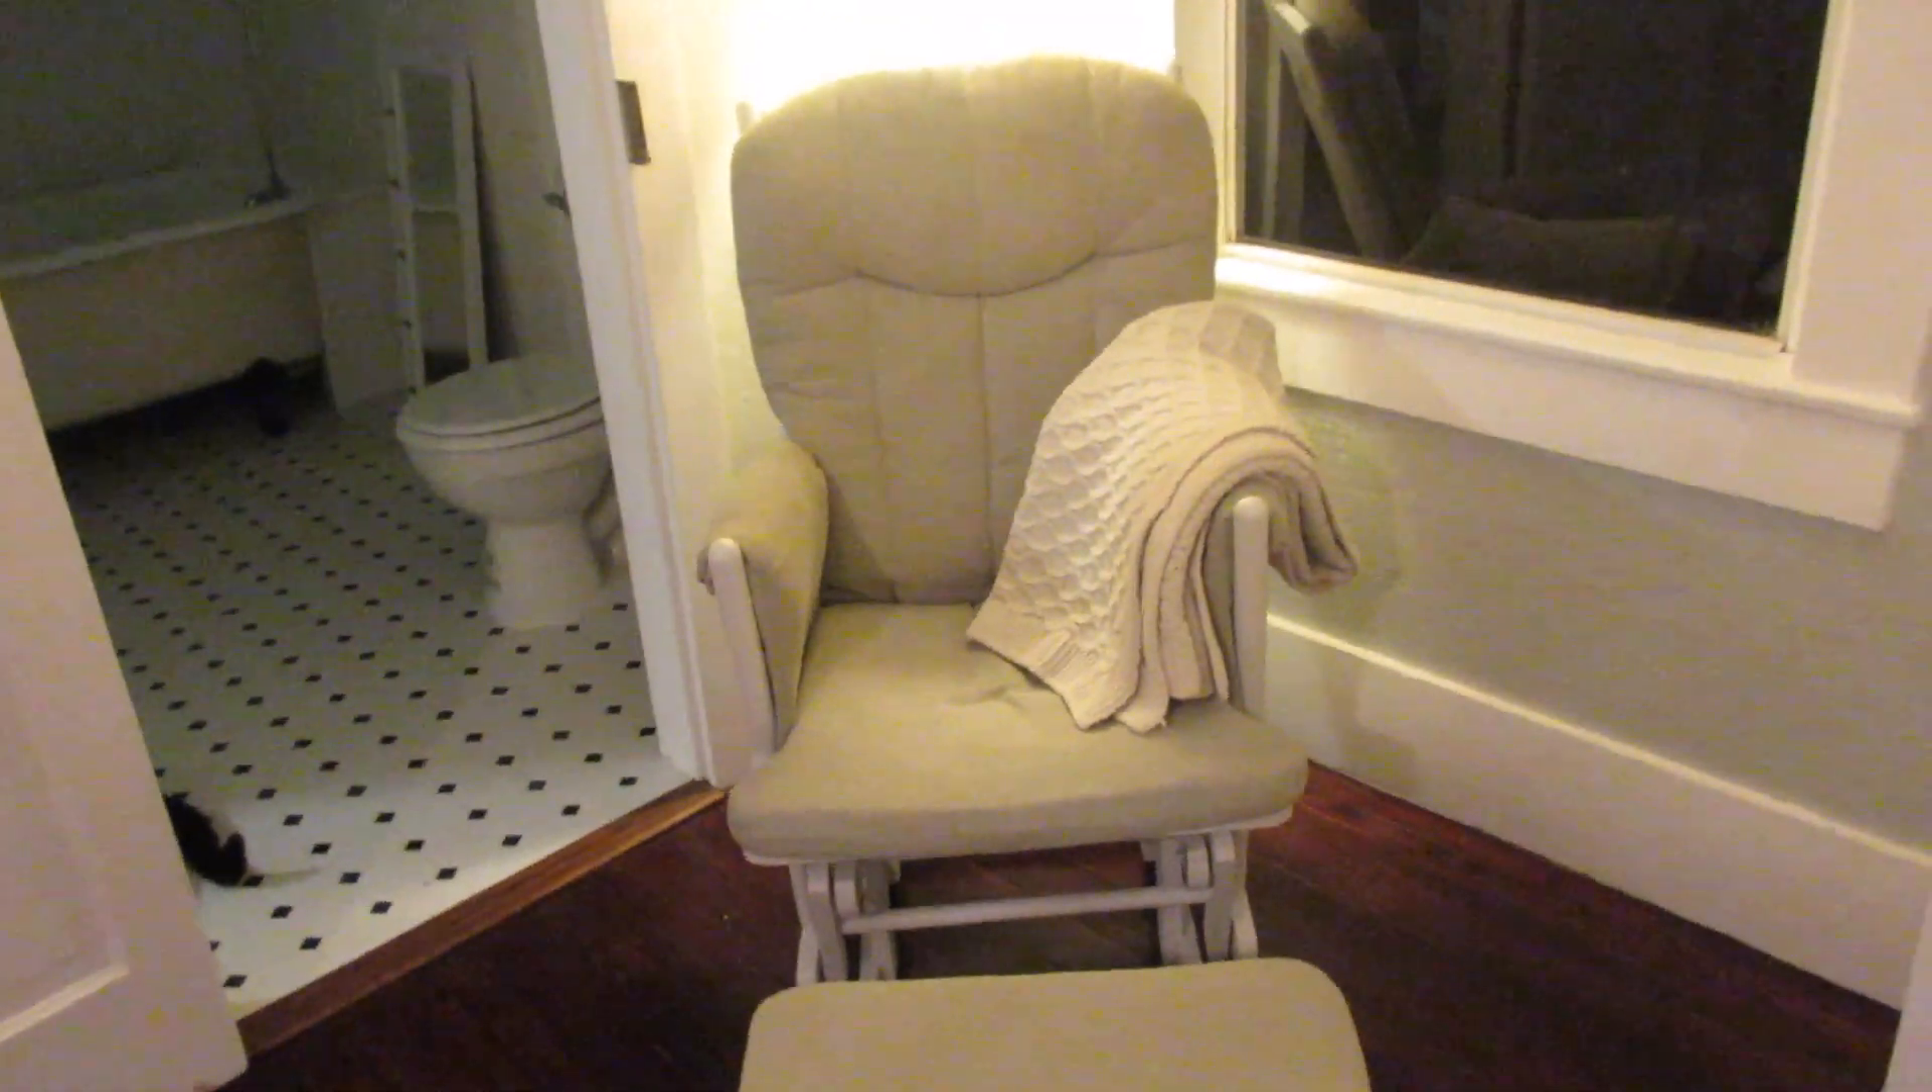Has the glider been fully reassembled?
Yes.